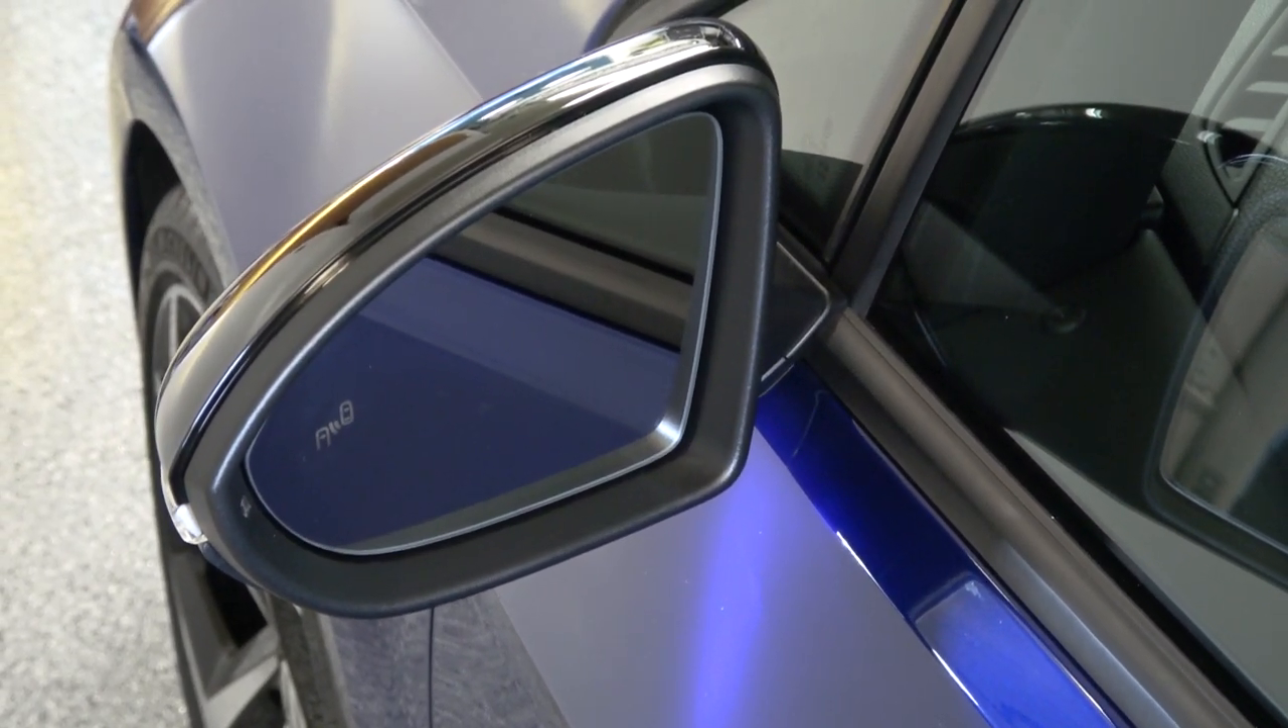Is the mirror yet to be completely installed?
No.